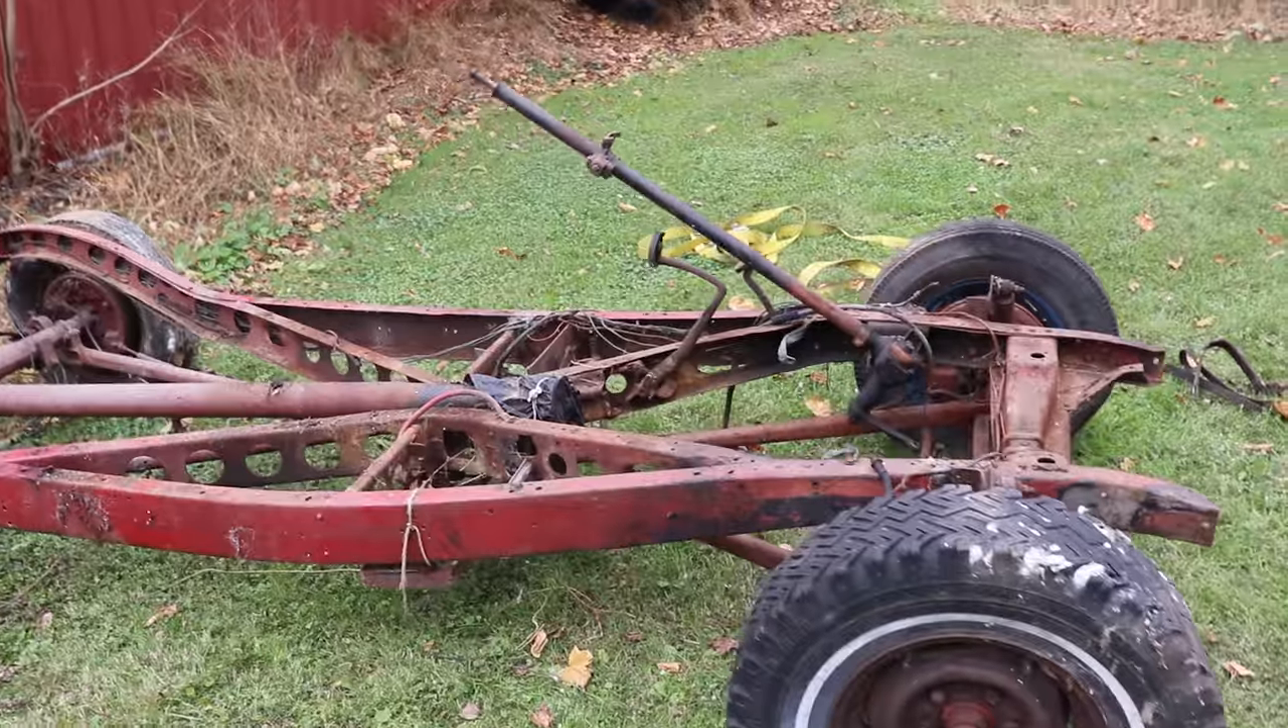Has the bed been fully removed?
Yes.